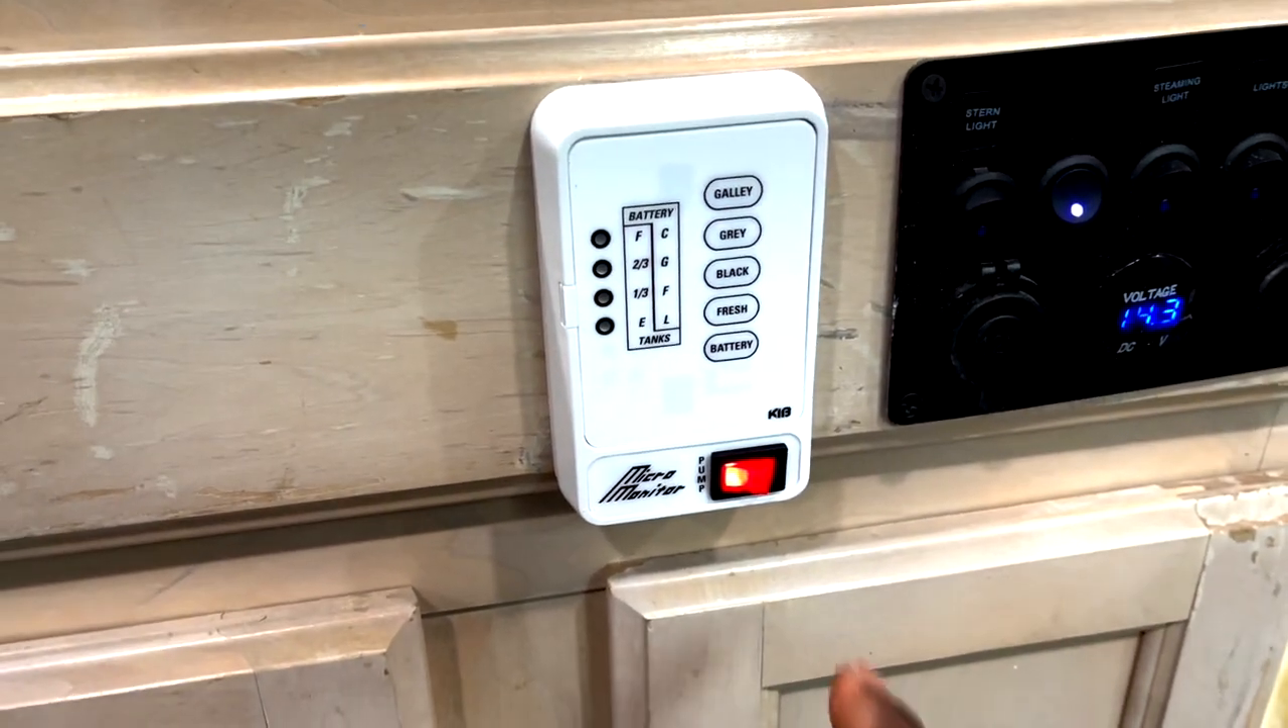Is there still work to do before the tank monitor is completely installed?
No.